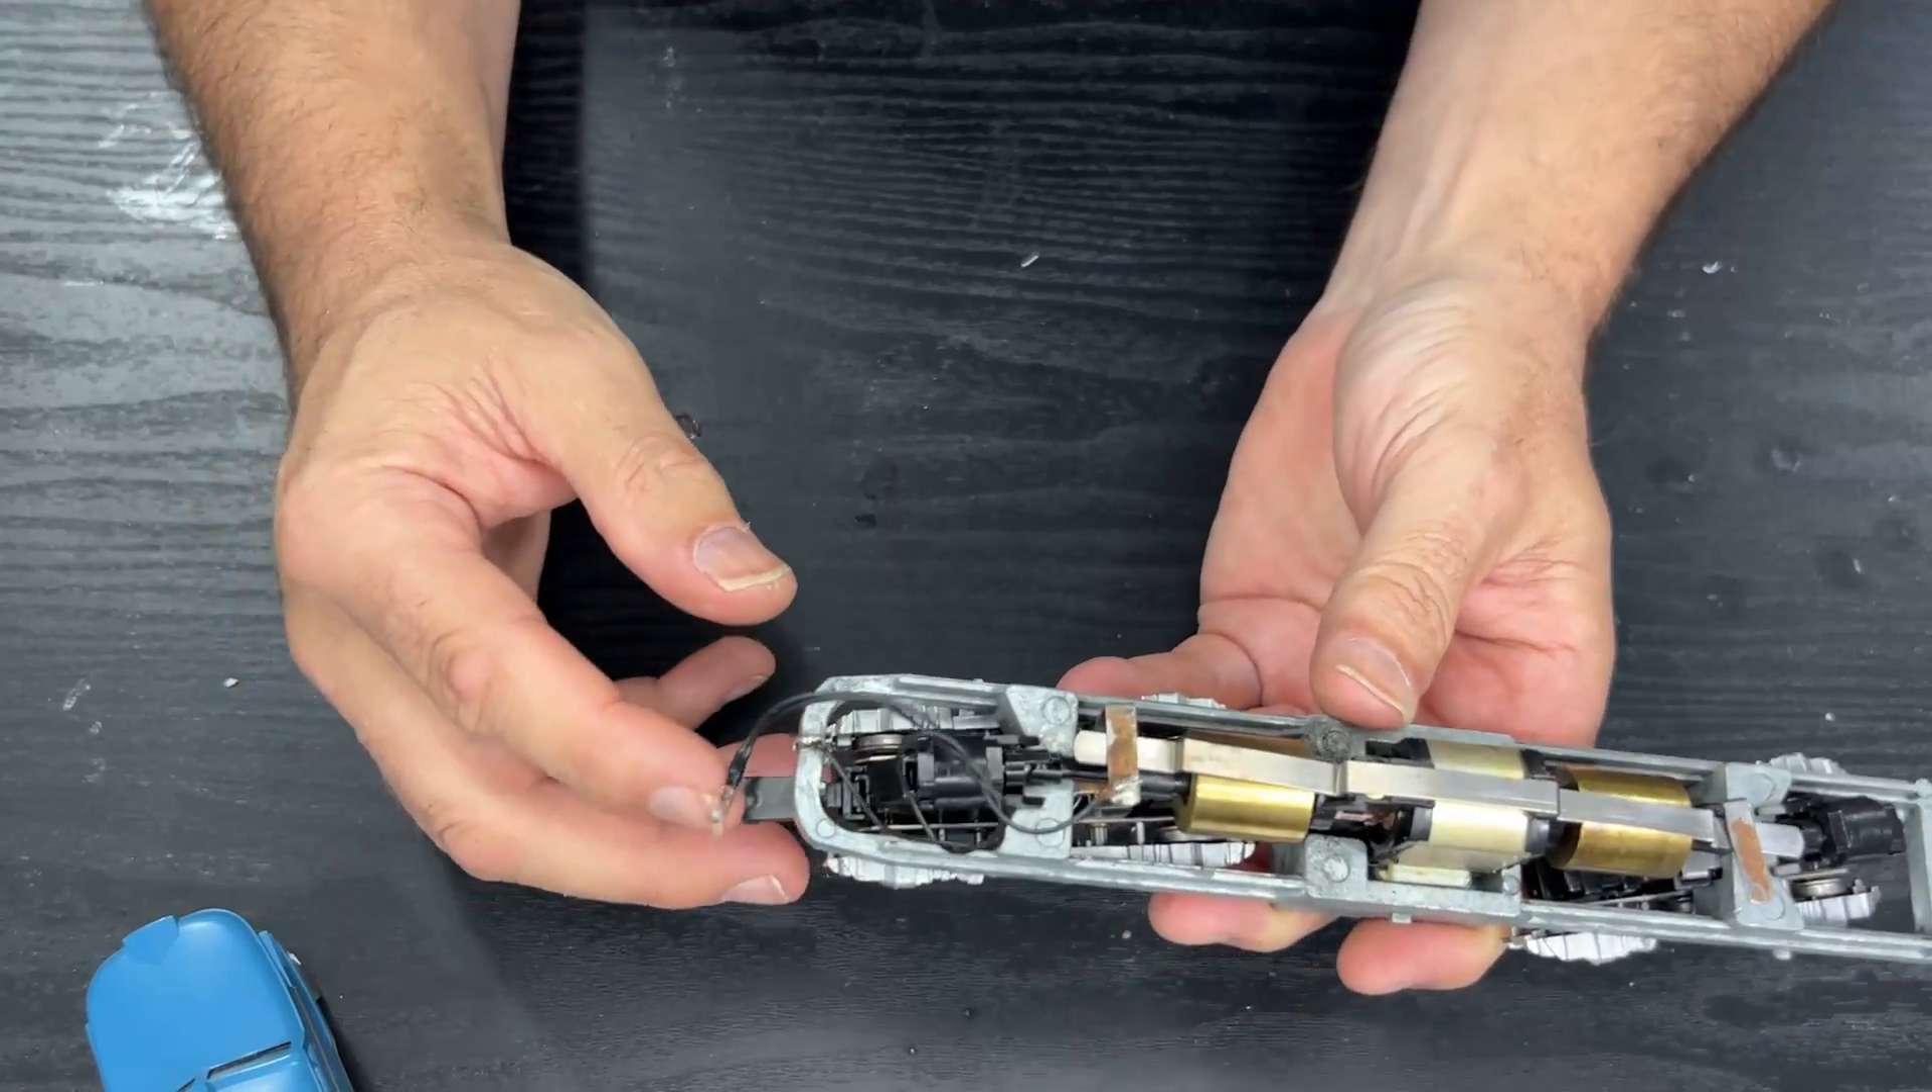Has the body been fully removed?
Yes.